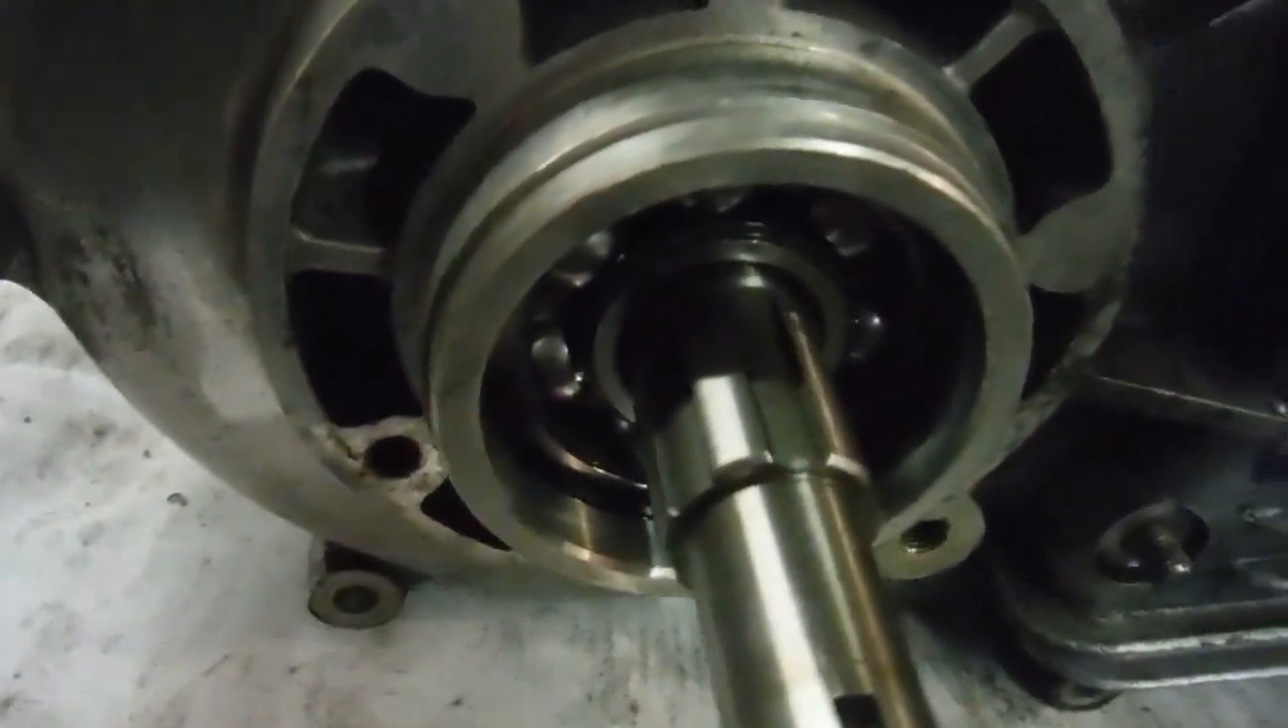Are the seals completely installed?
No.